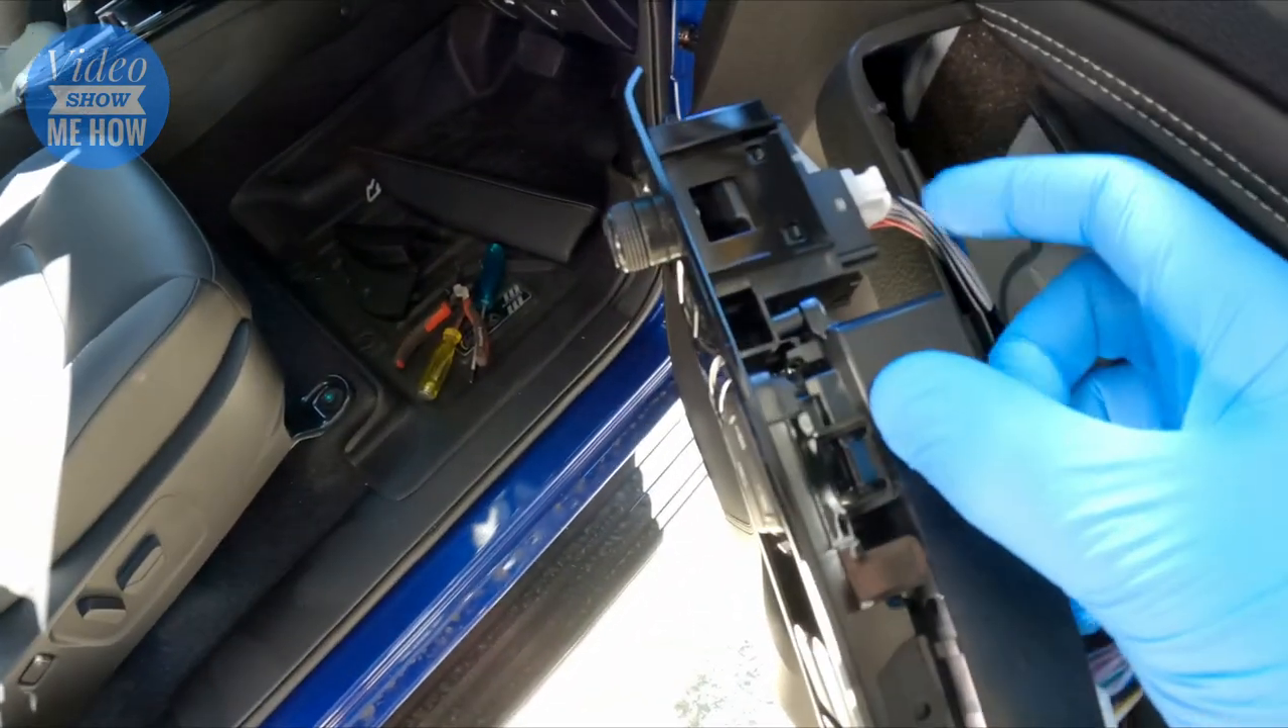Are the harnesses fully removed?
No.